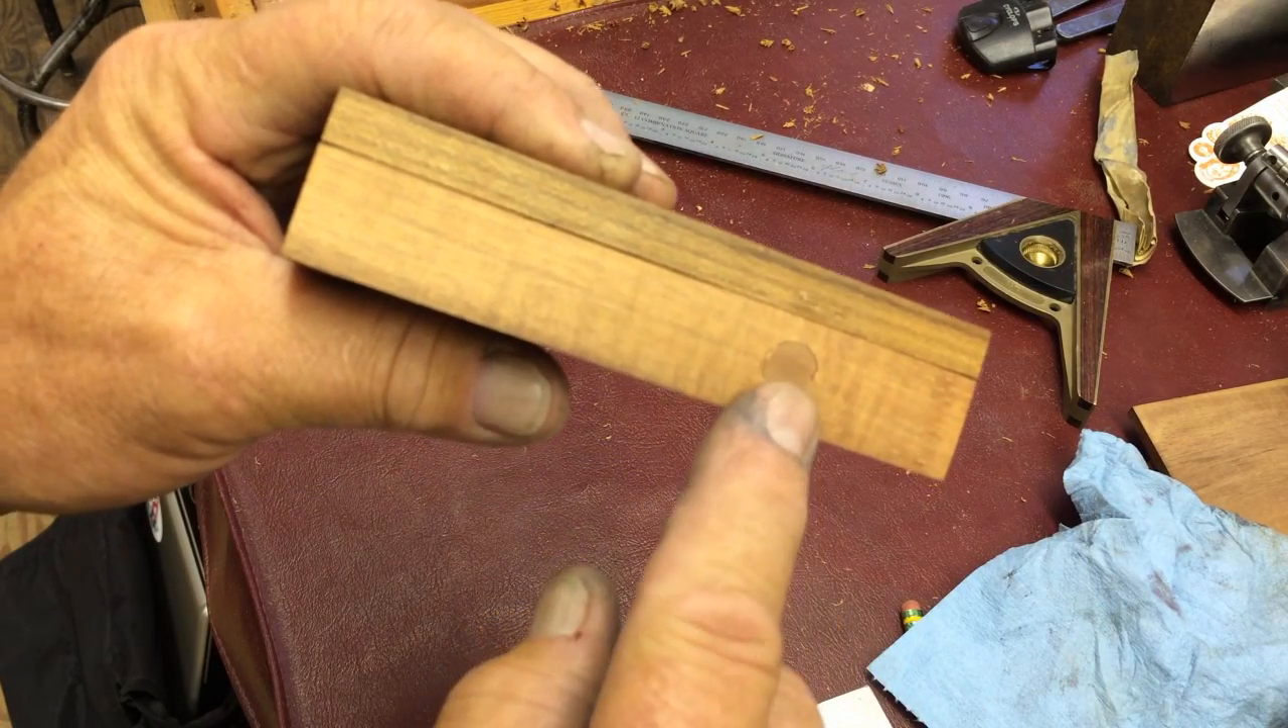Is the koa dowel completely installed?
Yes.